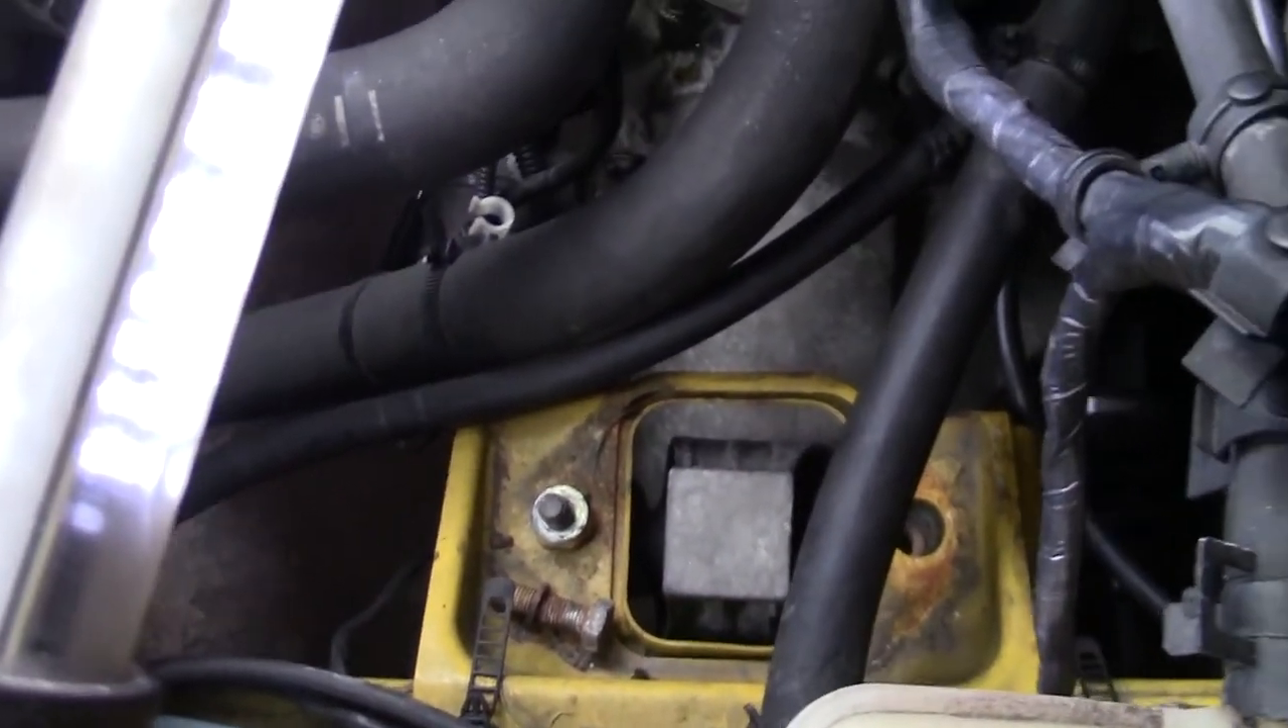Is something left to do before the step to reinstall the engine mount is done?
Yes.